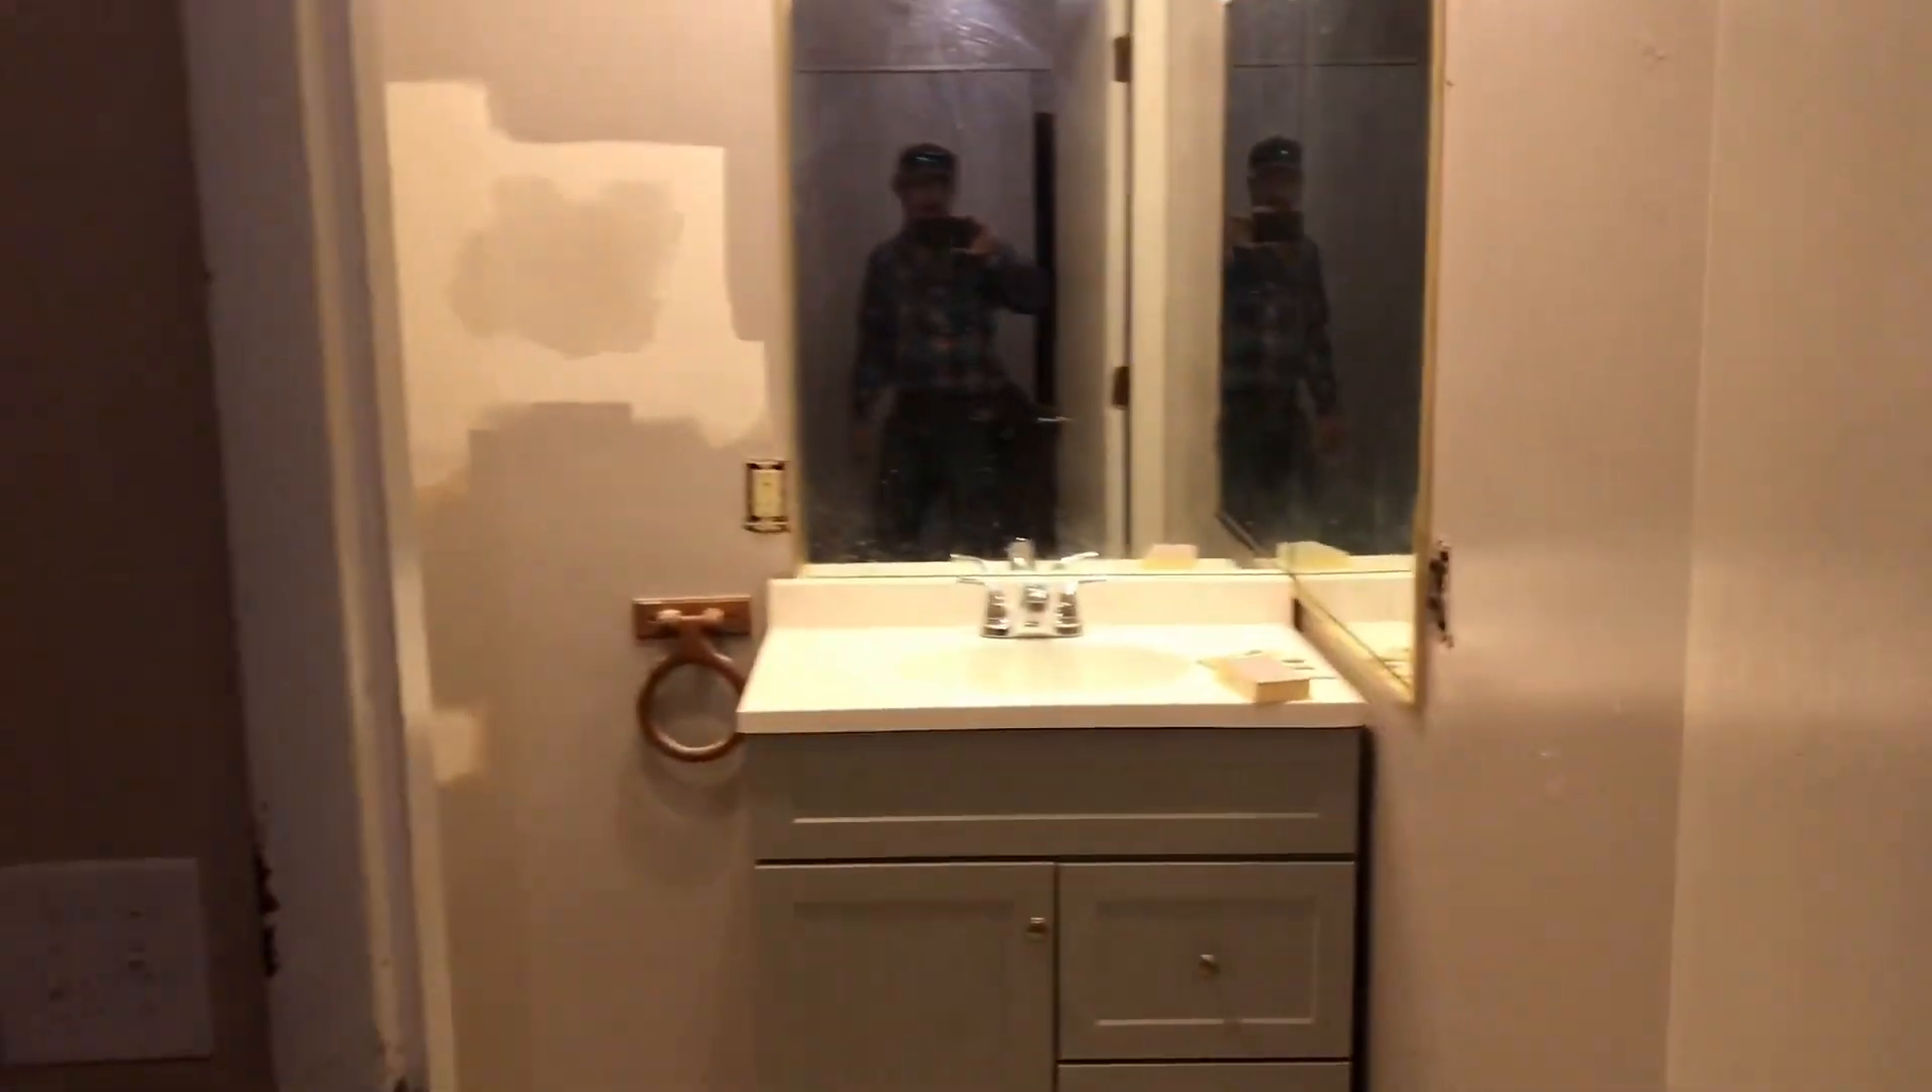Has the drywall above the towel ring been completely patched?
Yes.